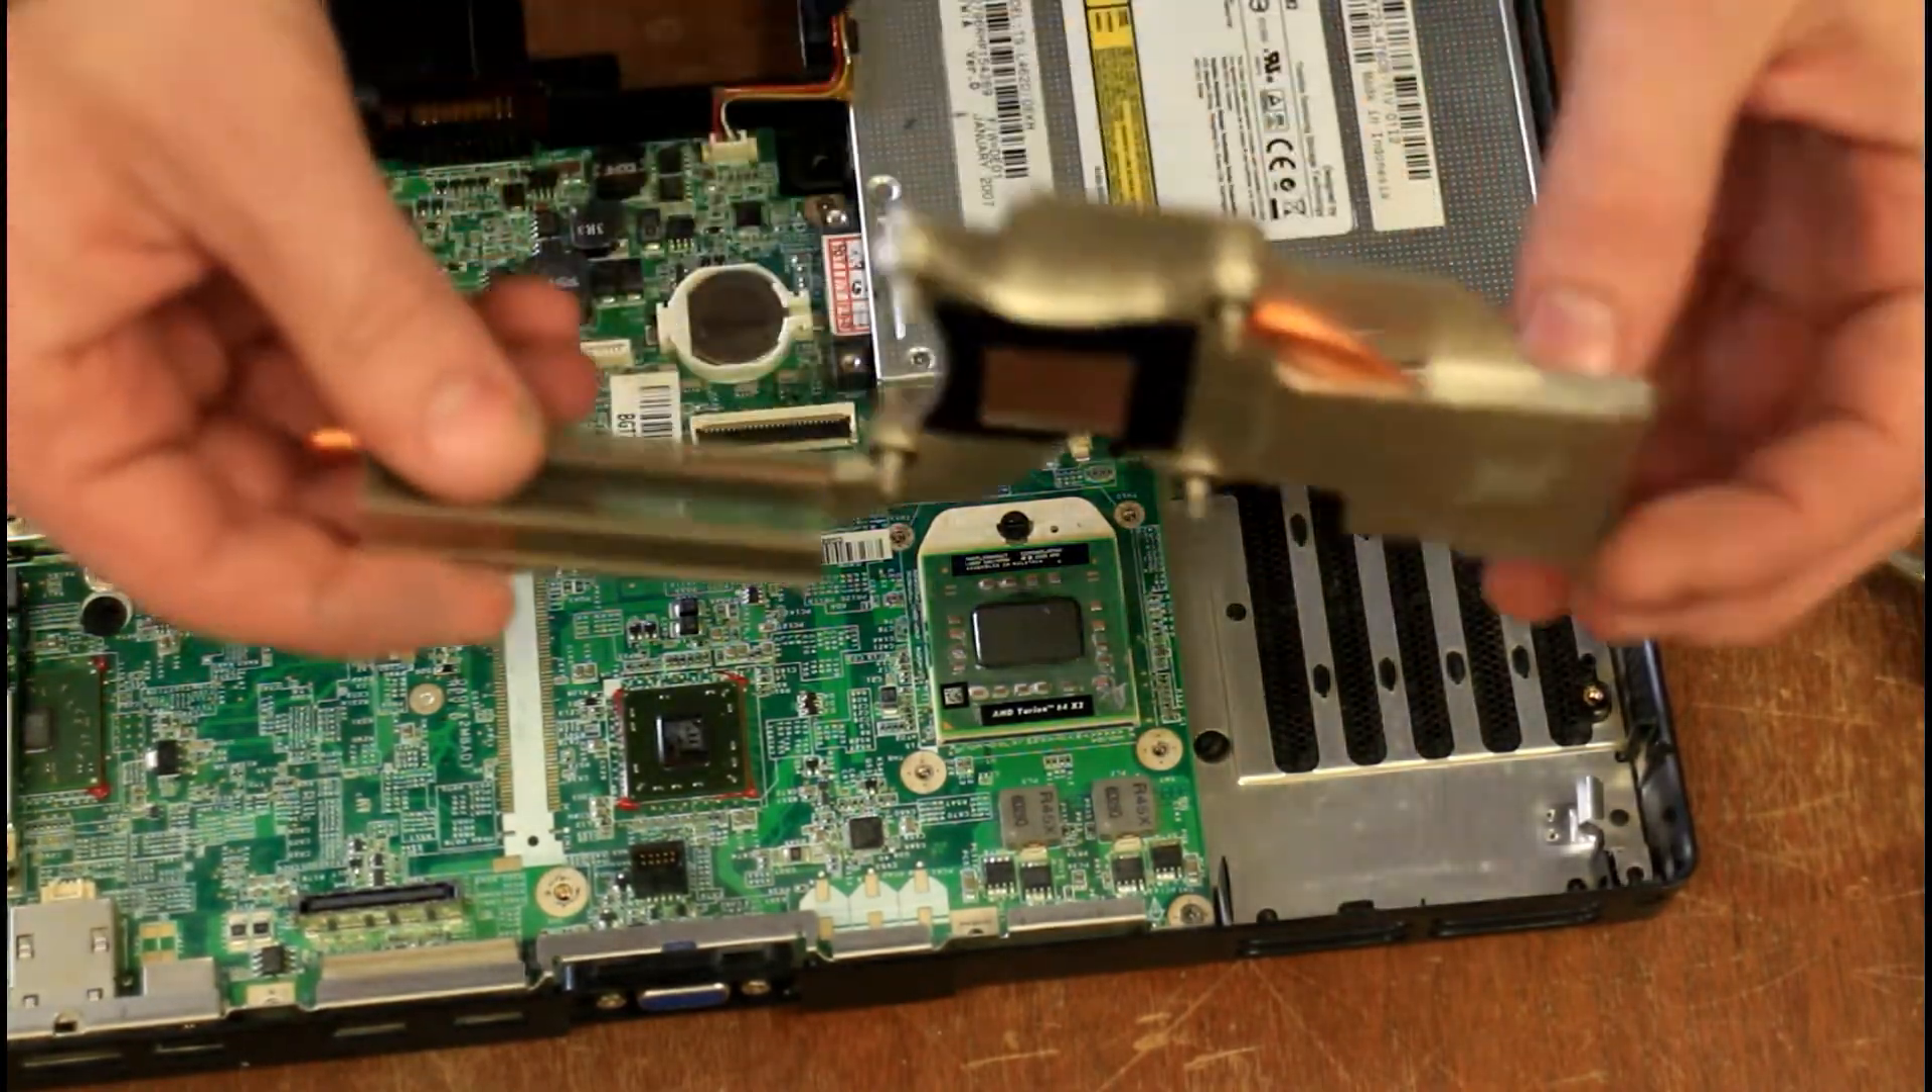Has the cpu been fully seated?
Yes.